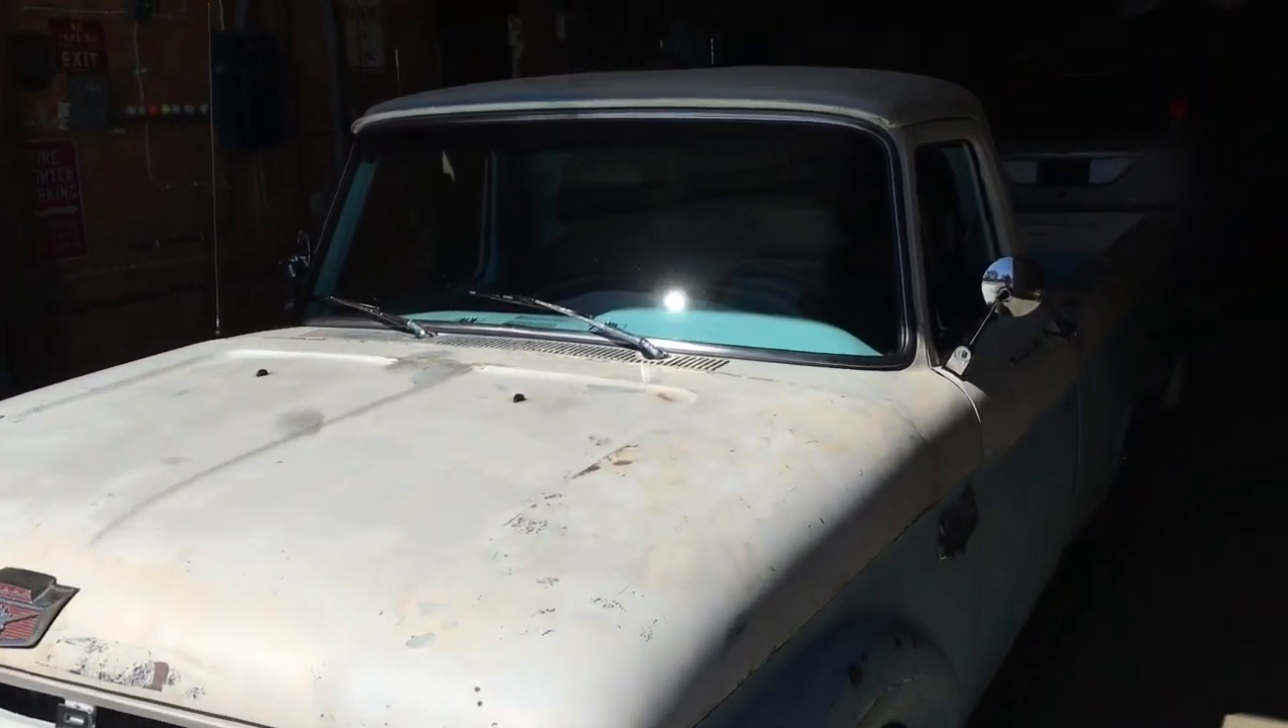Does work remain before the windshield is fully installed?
No.